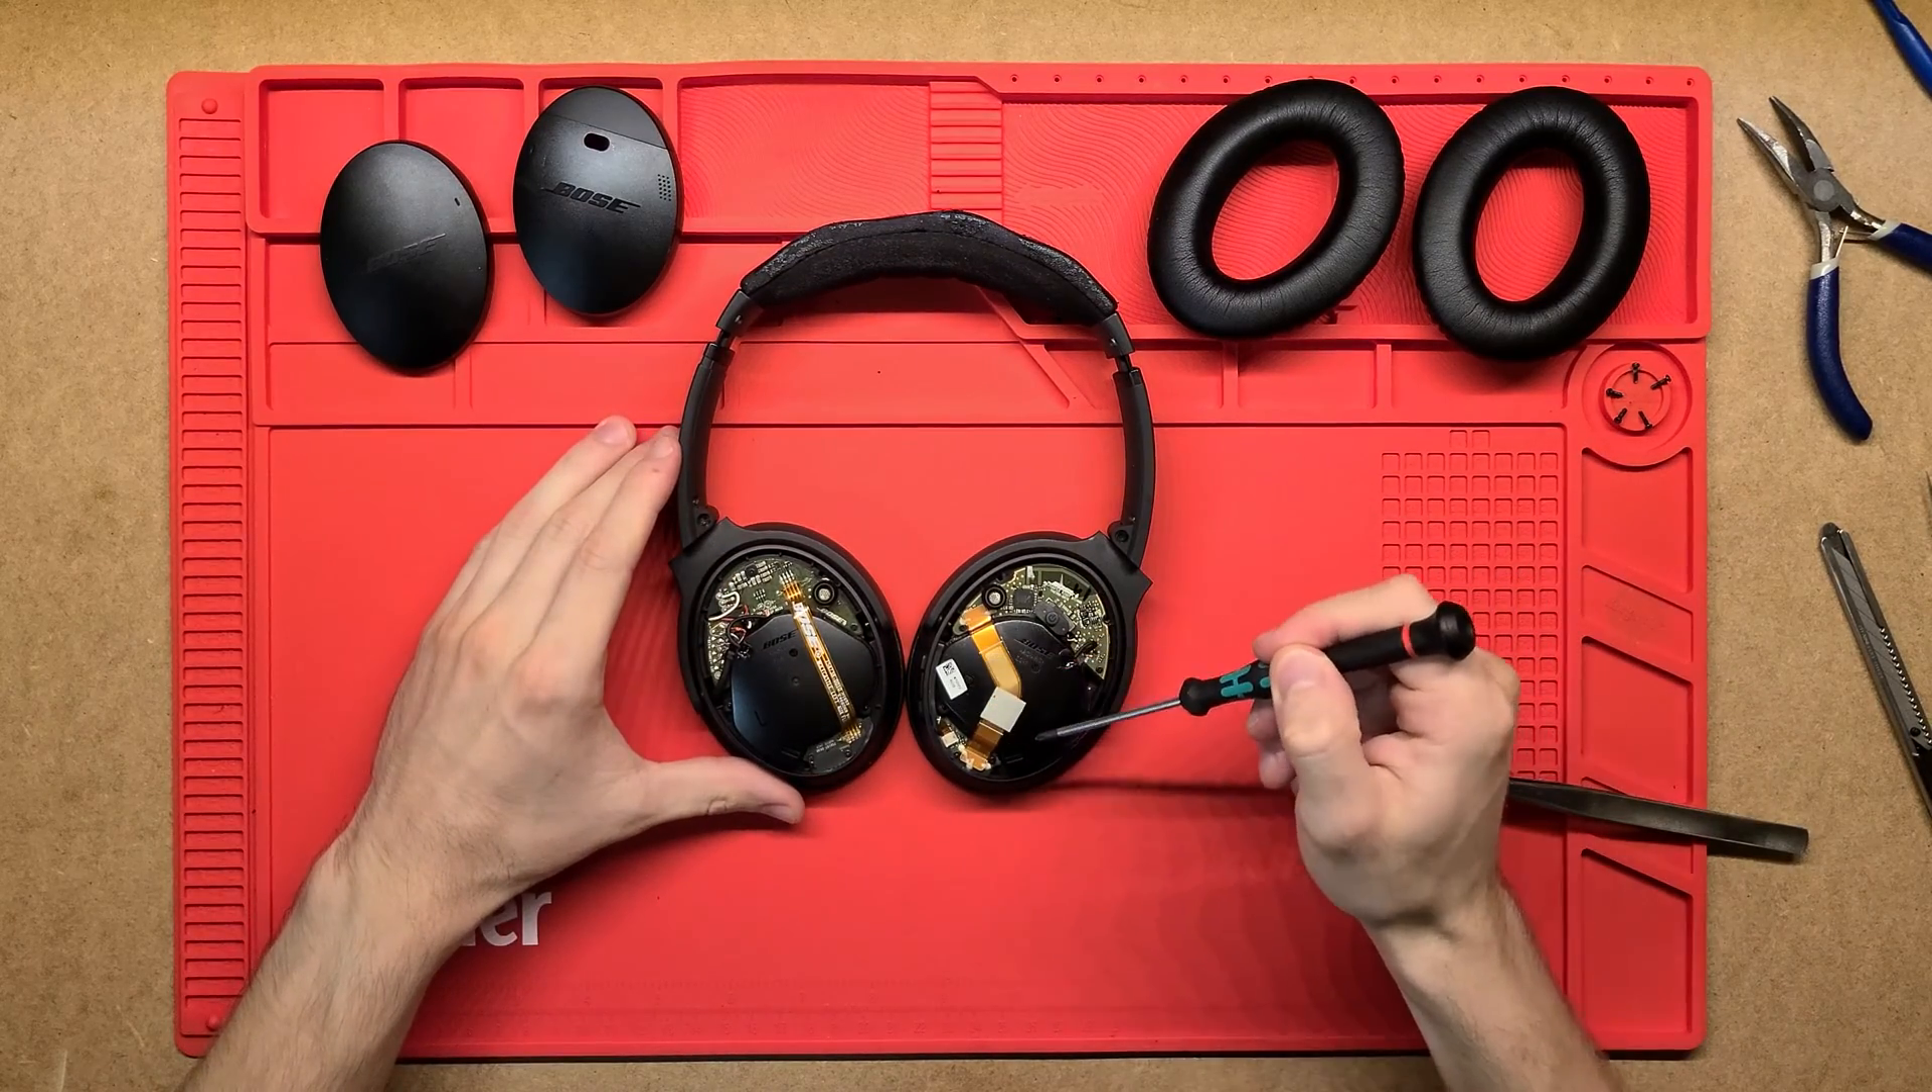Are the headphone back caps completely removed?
Yes.